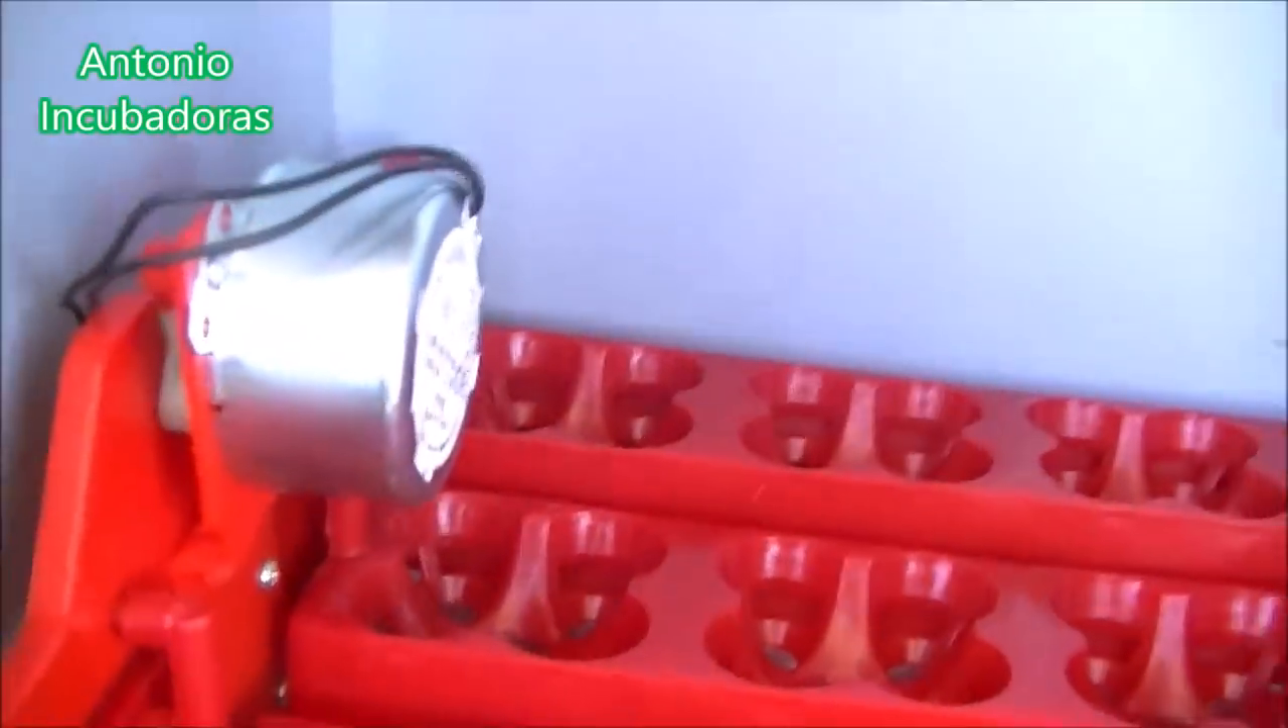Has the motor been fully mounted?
Yes.